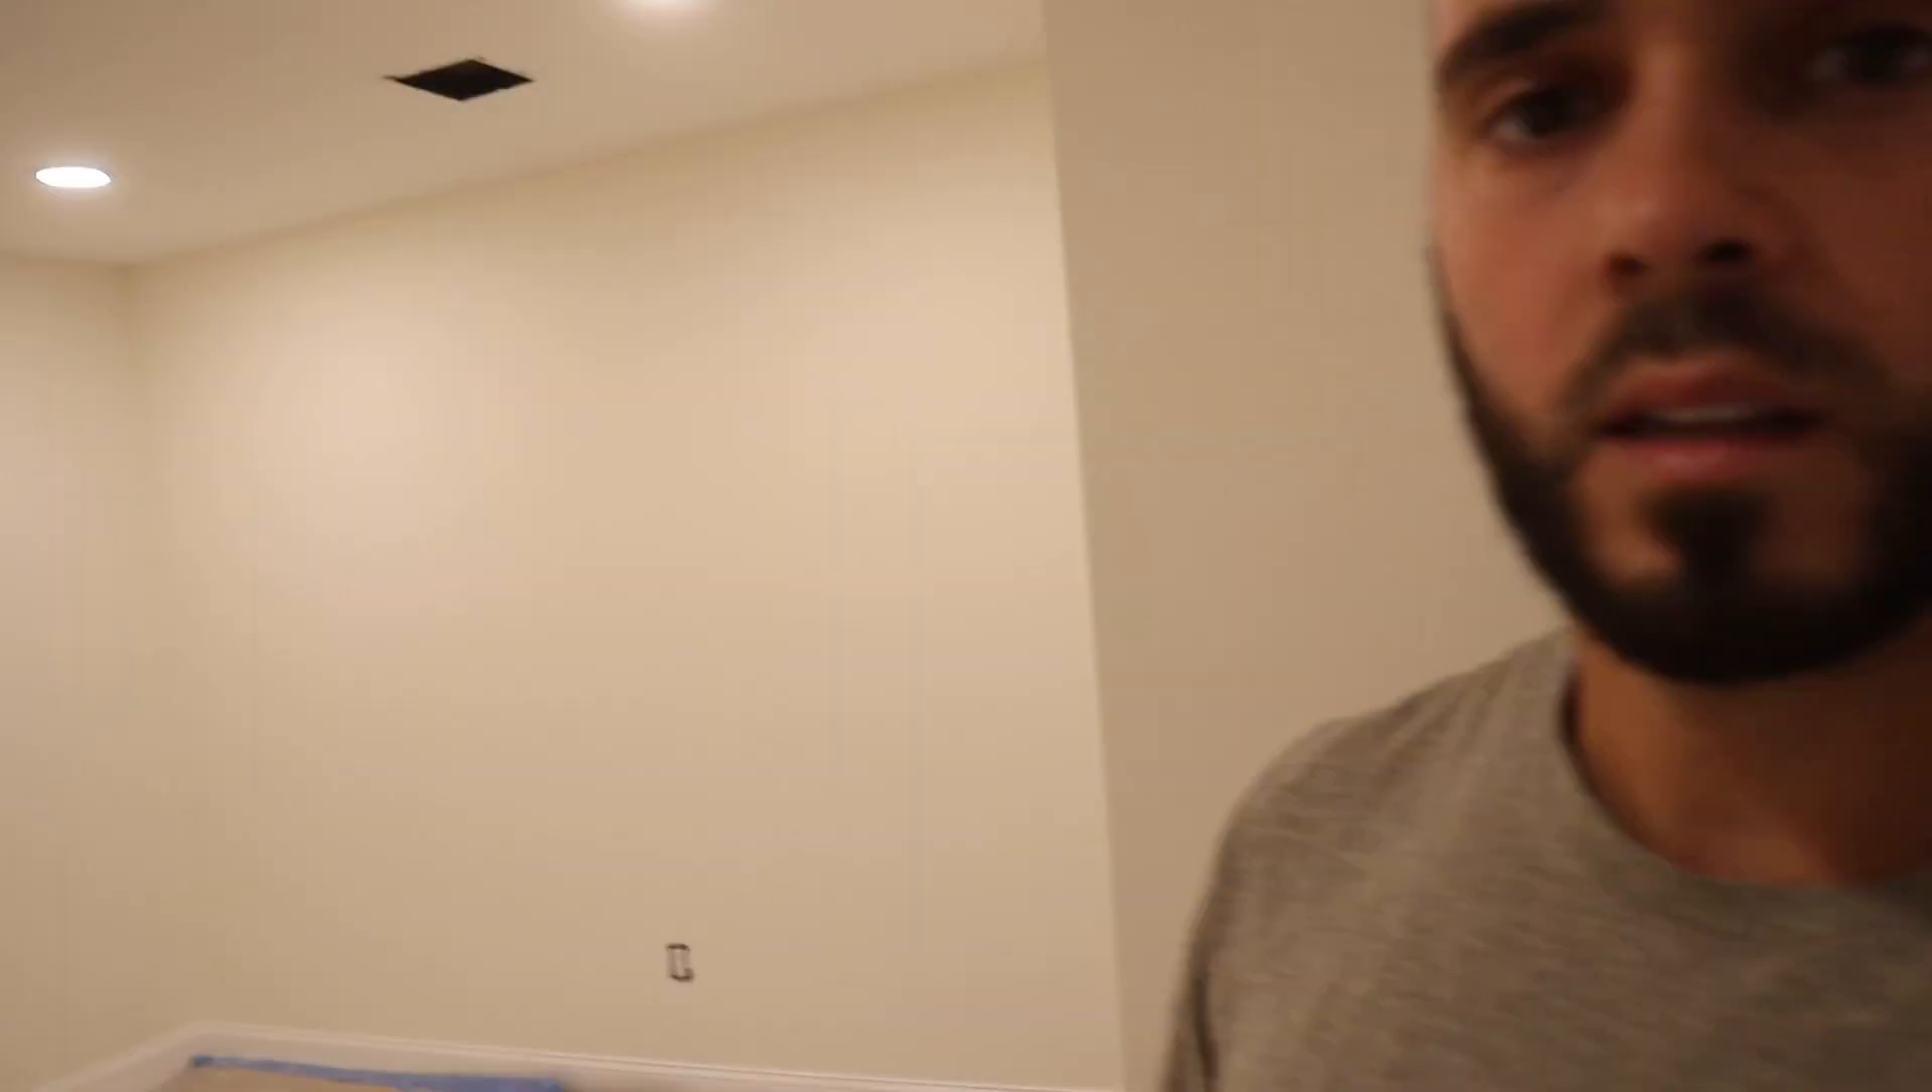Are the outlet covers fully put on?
No.